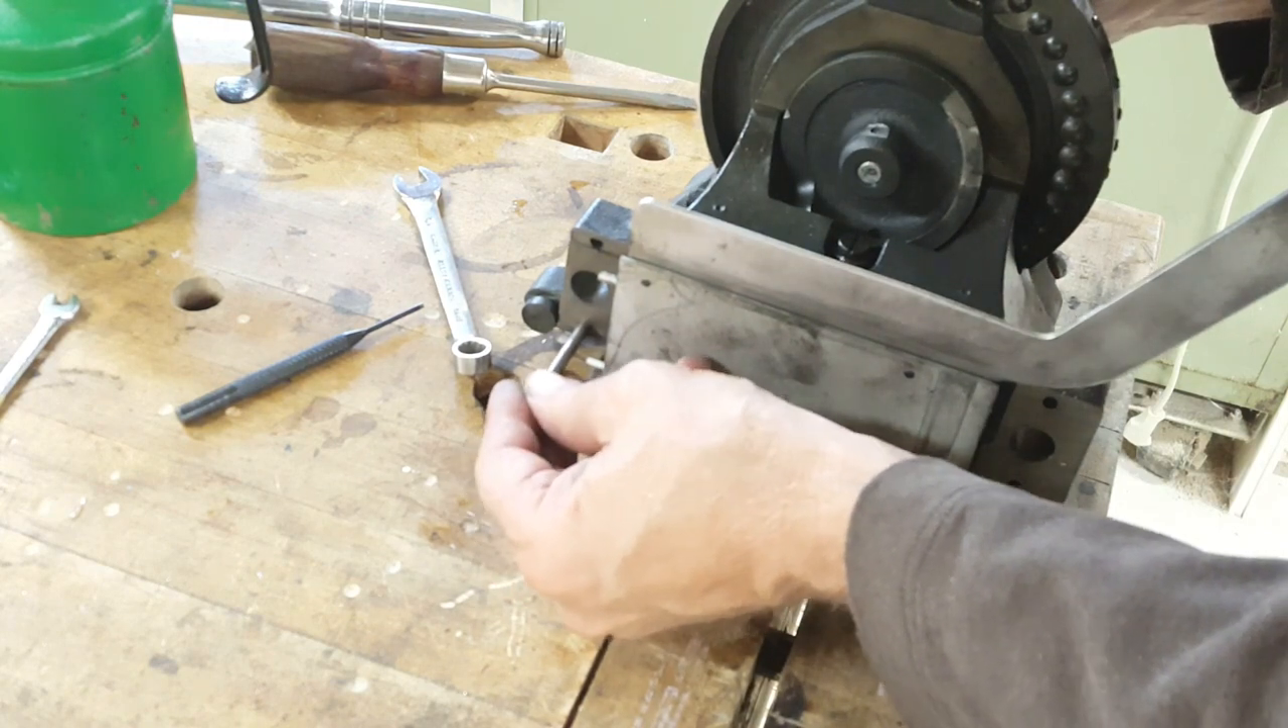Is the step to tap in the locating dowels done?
No.